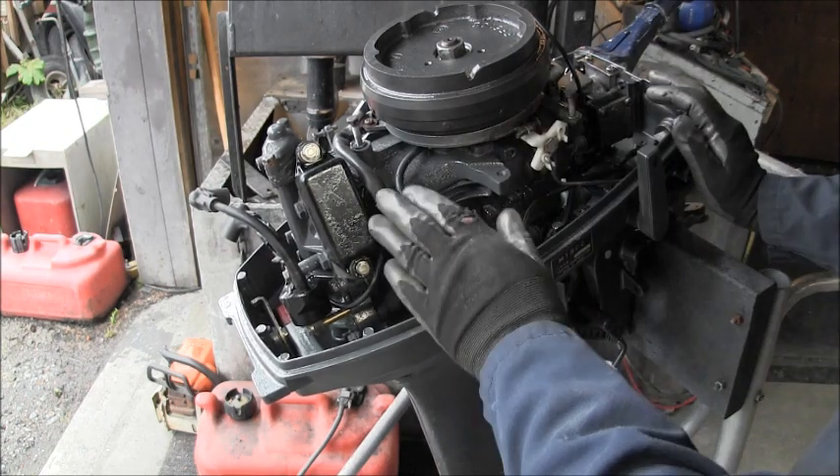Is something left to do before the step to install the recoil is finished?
Yes.